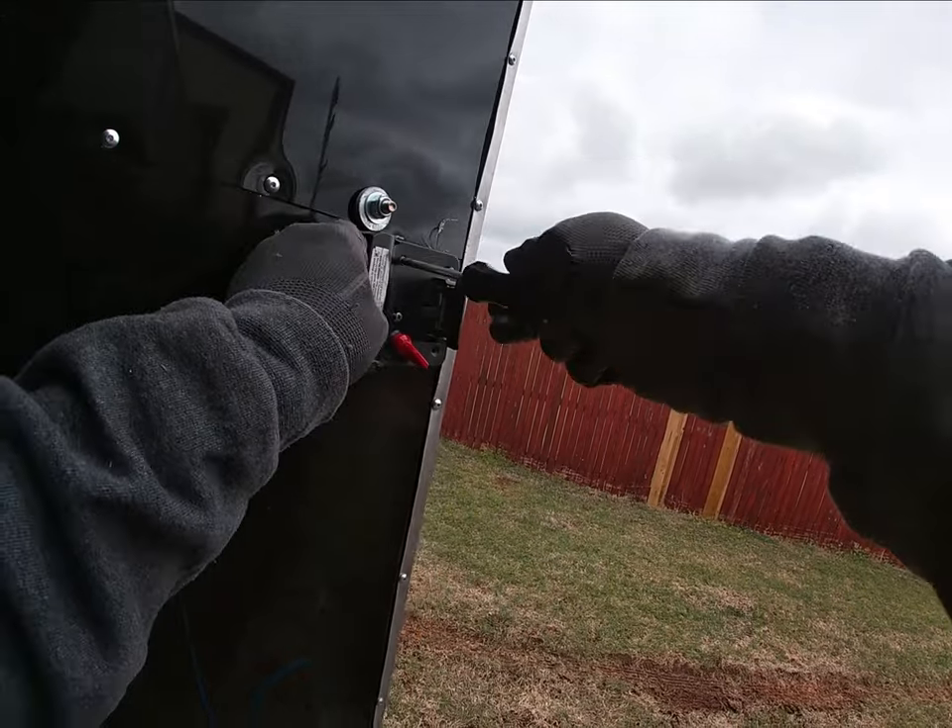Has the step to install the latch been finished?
No.